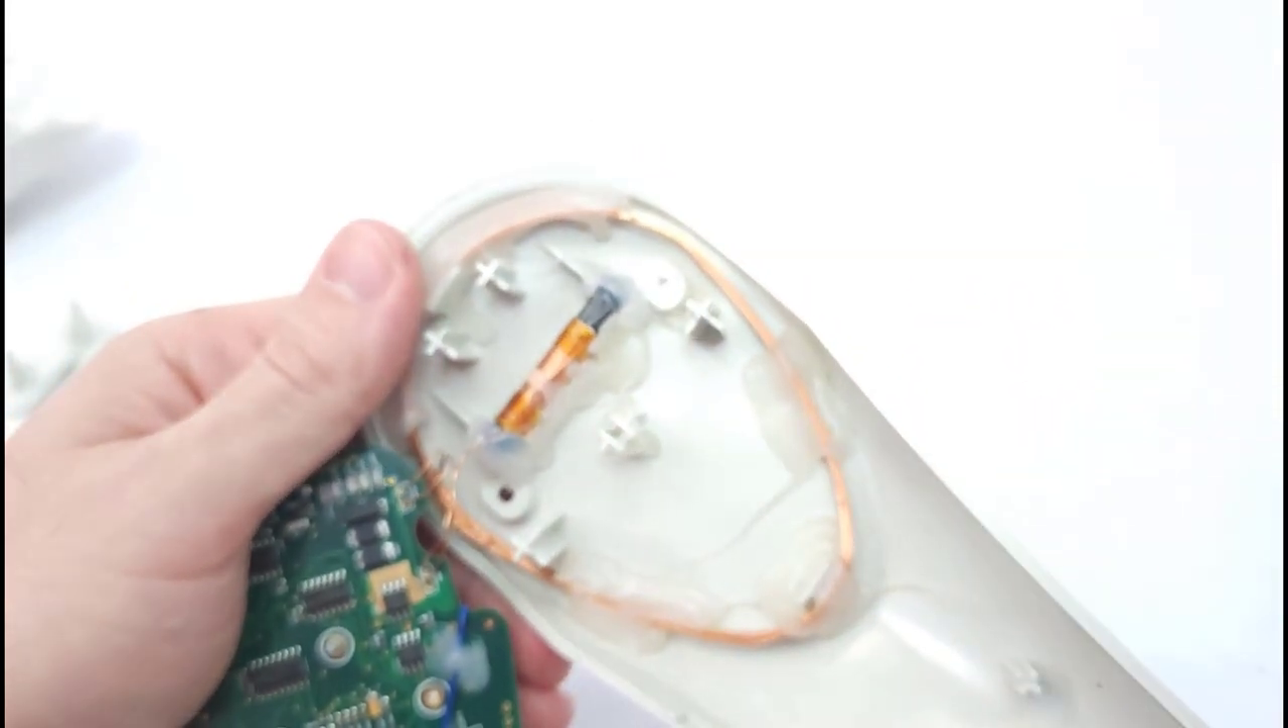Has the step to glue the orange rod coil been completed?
Yes.